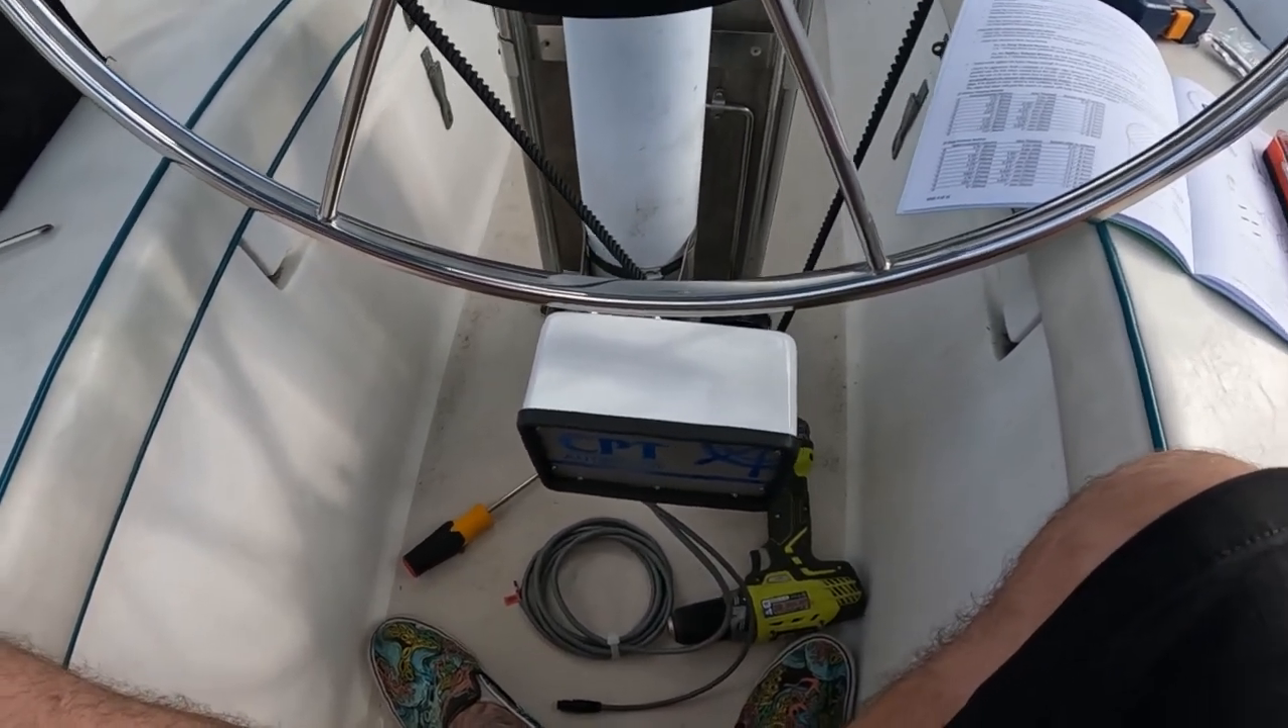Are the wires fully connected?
No.